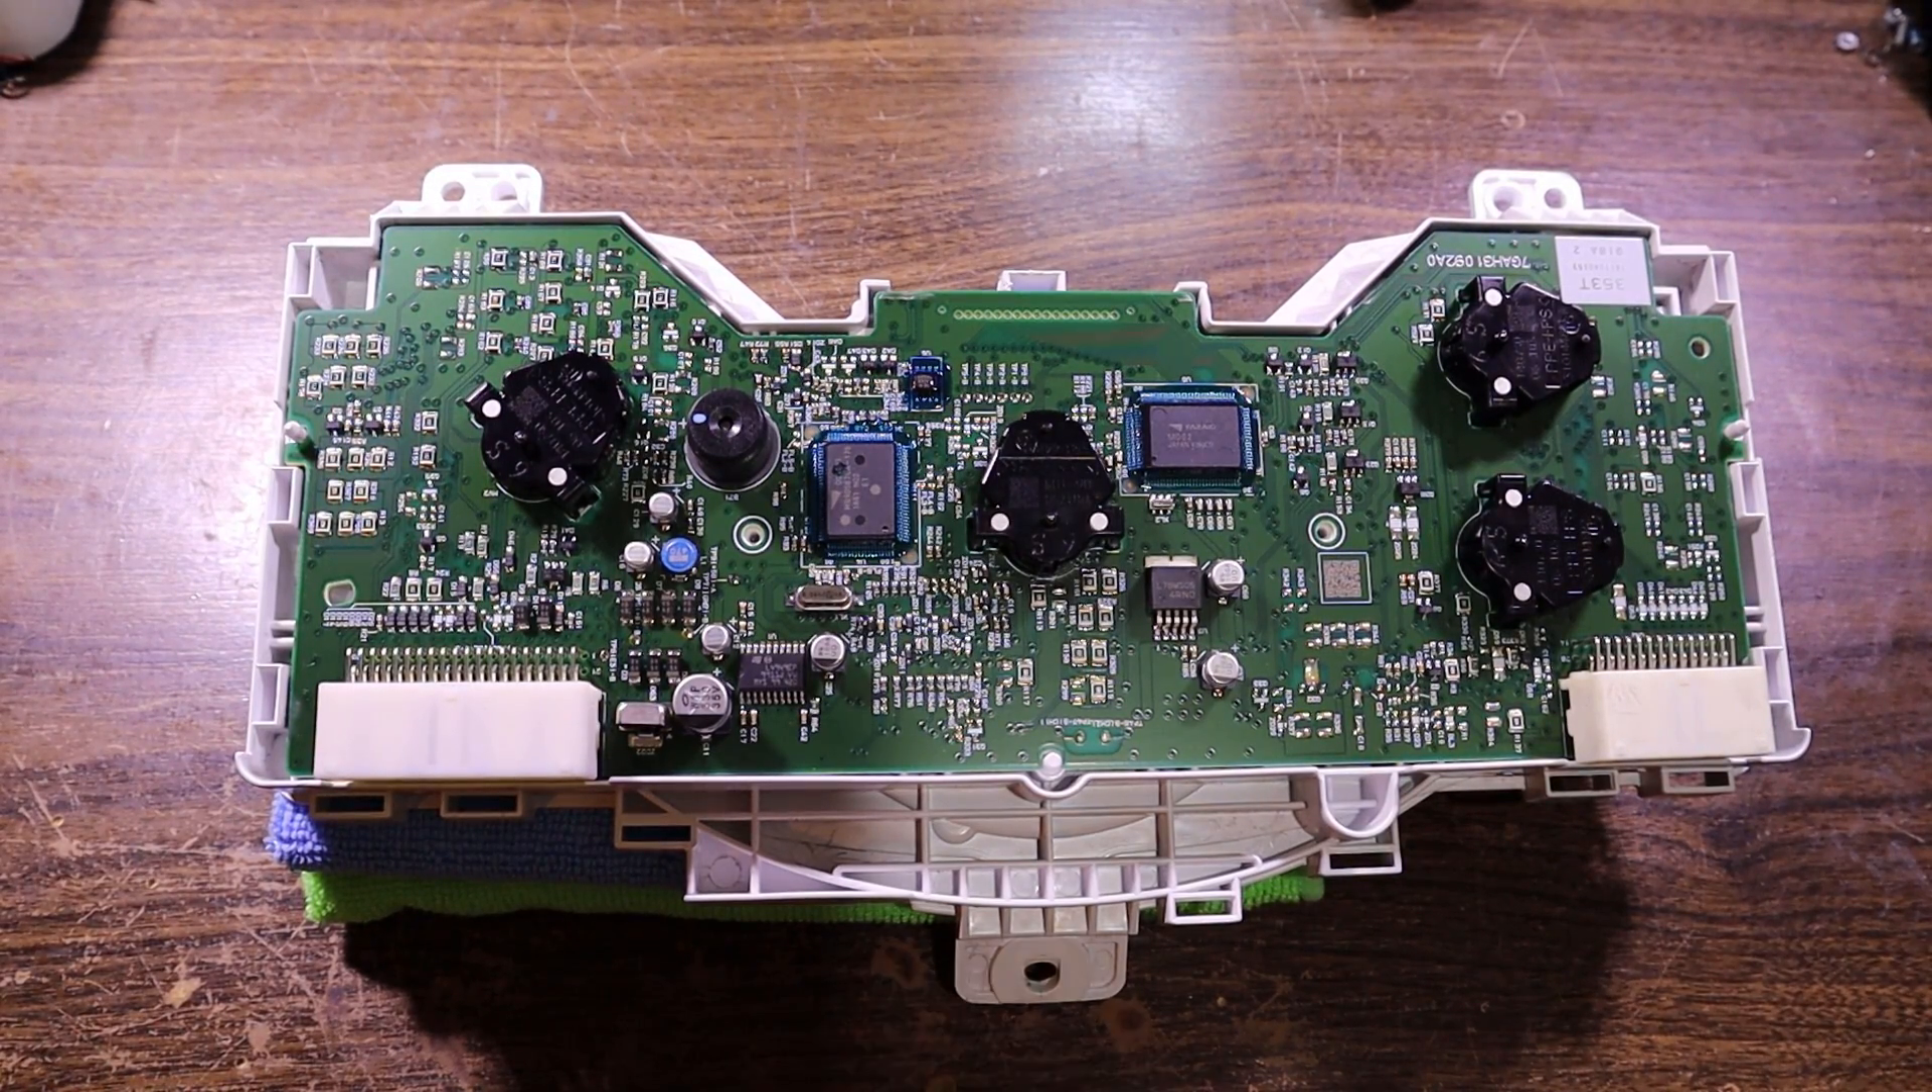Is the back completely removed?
Yes.